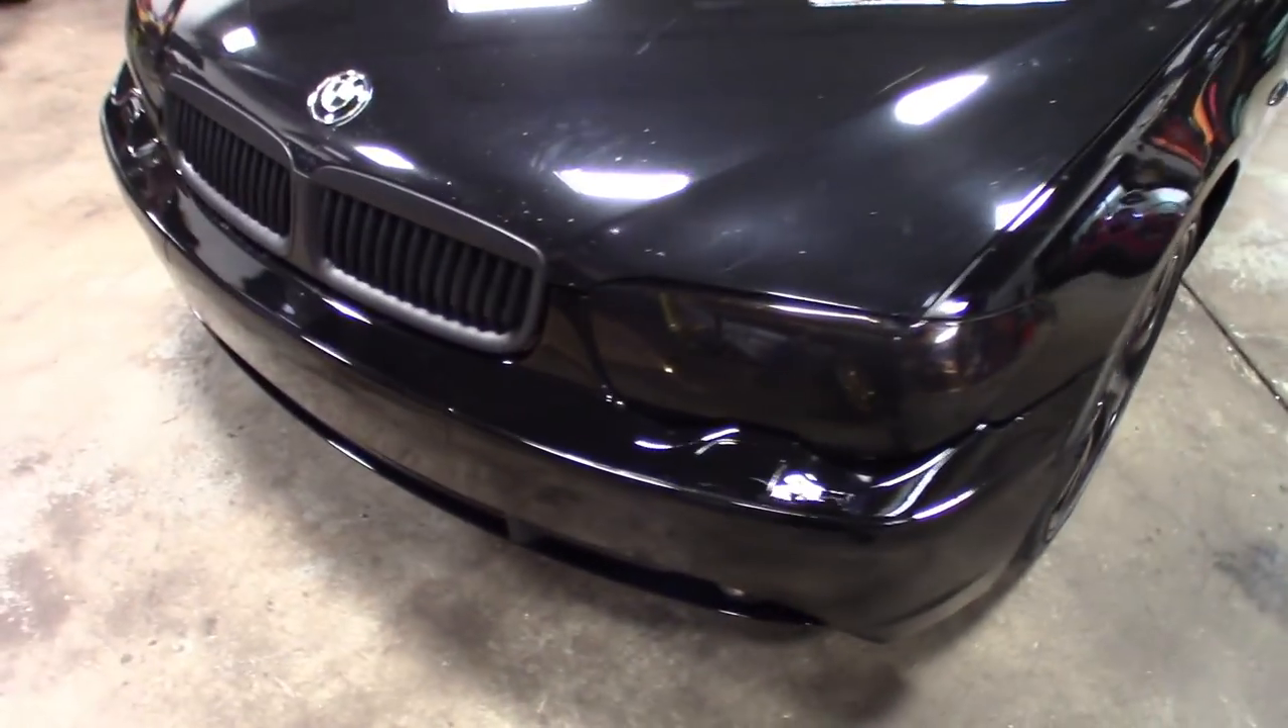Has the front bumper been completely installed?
Yes.